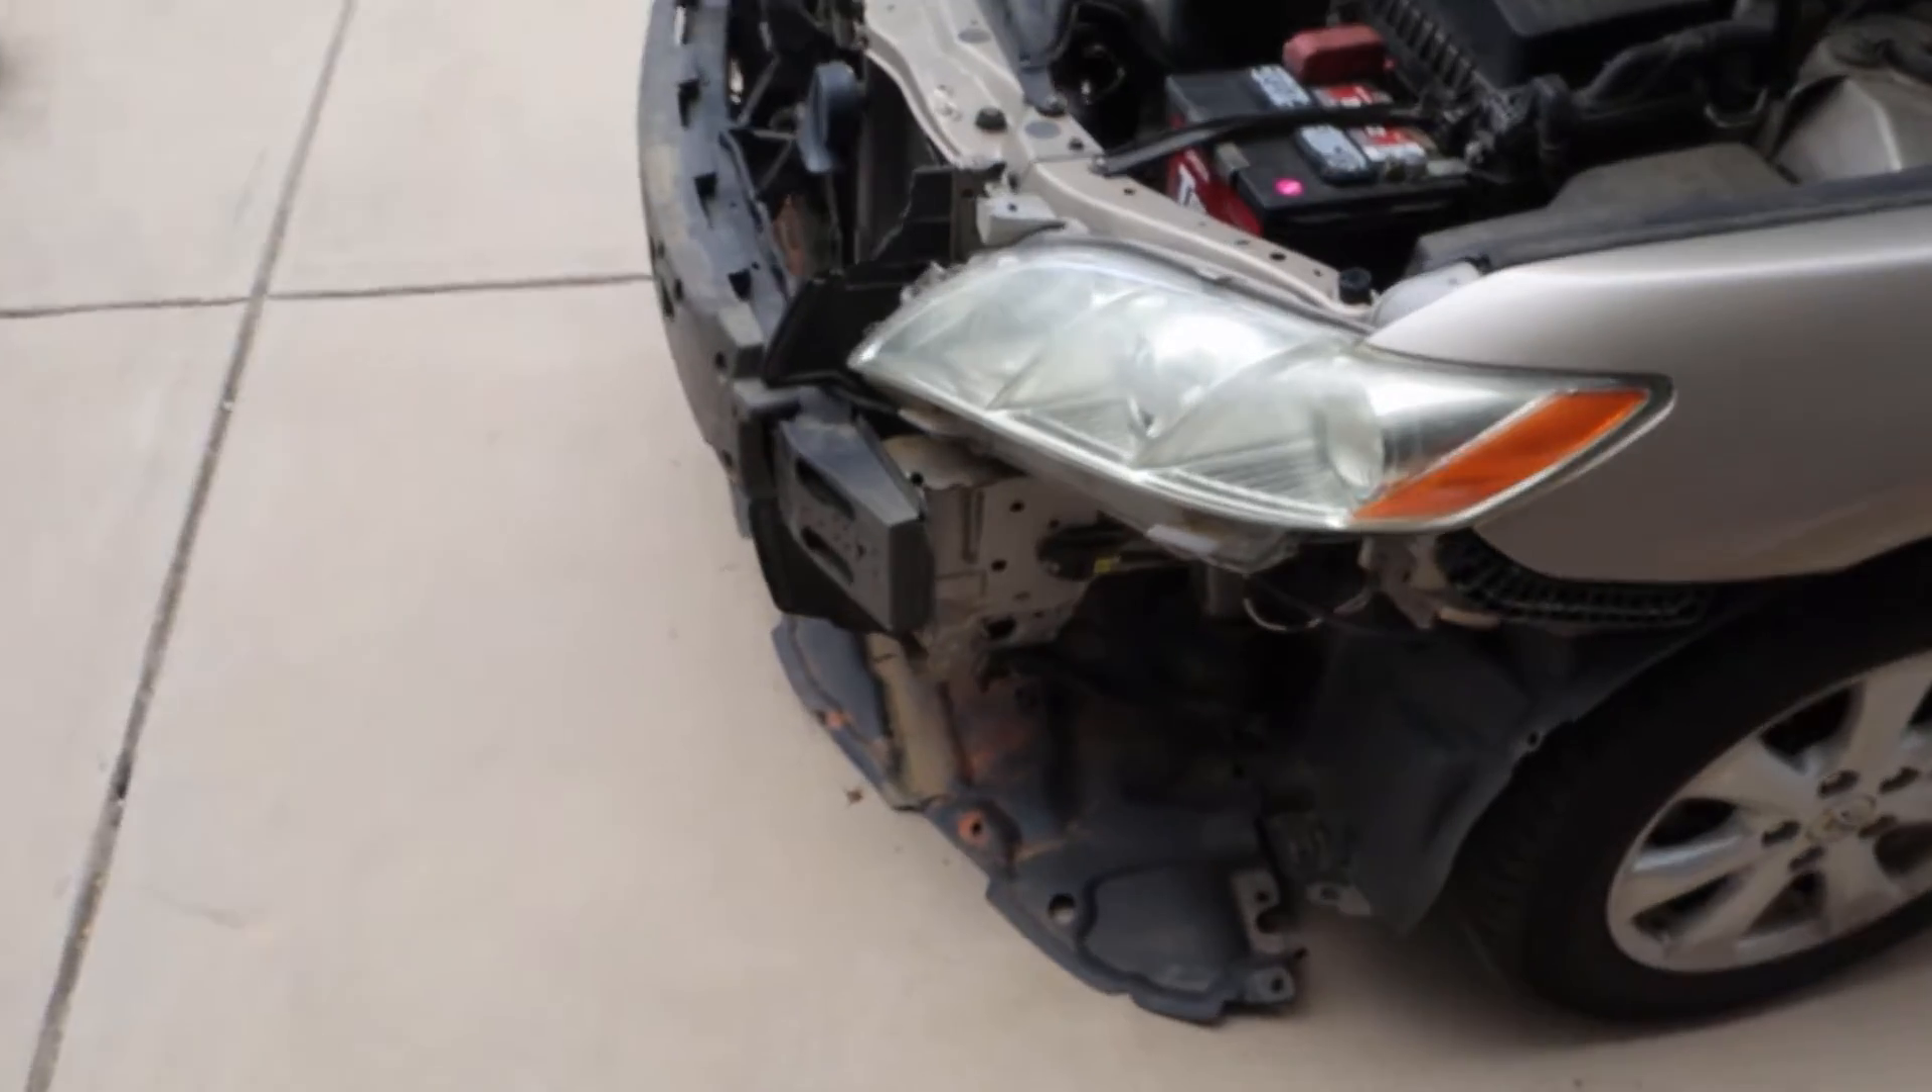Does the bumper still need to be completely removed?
No.